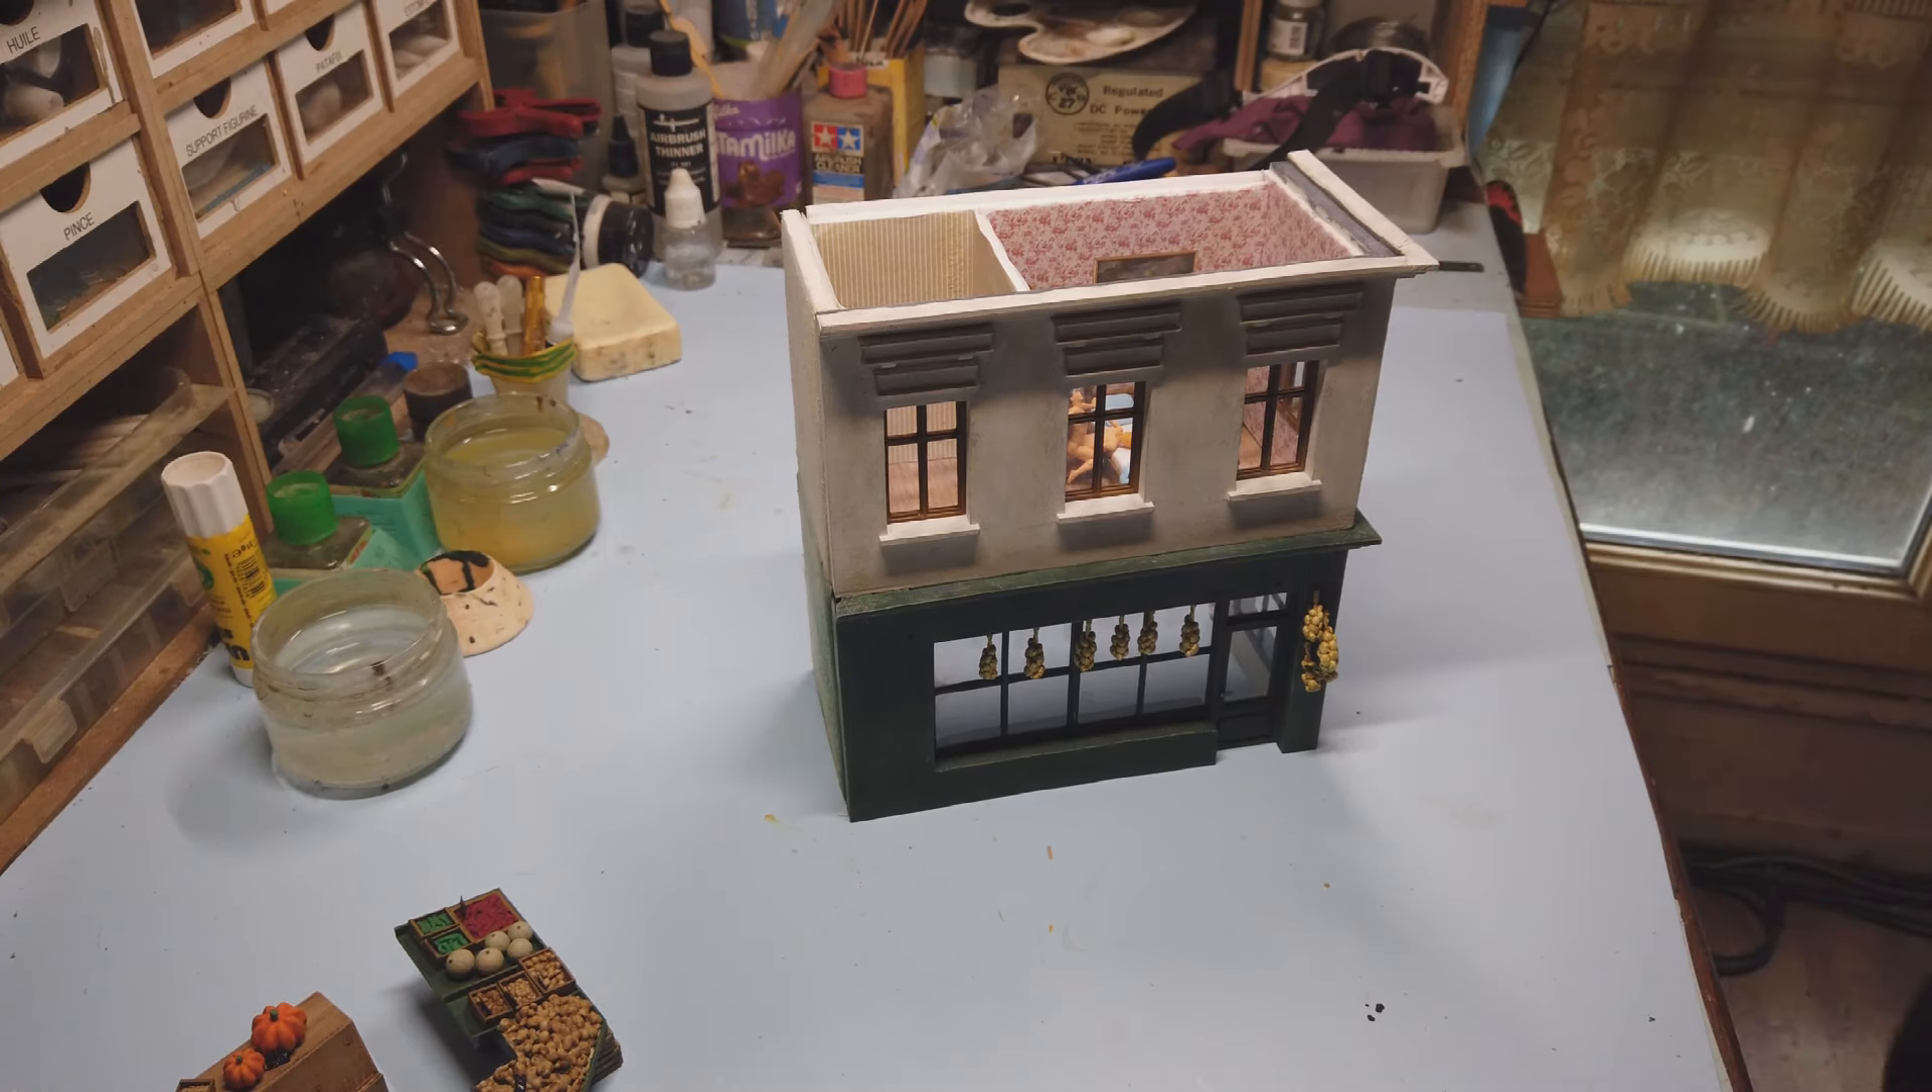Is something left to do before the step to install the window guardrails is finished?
Yes.